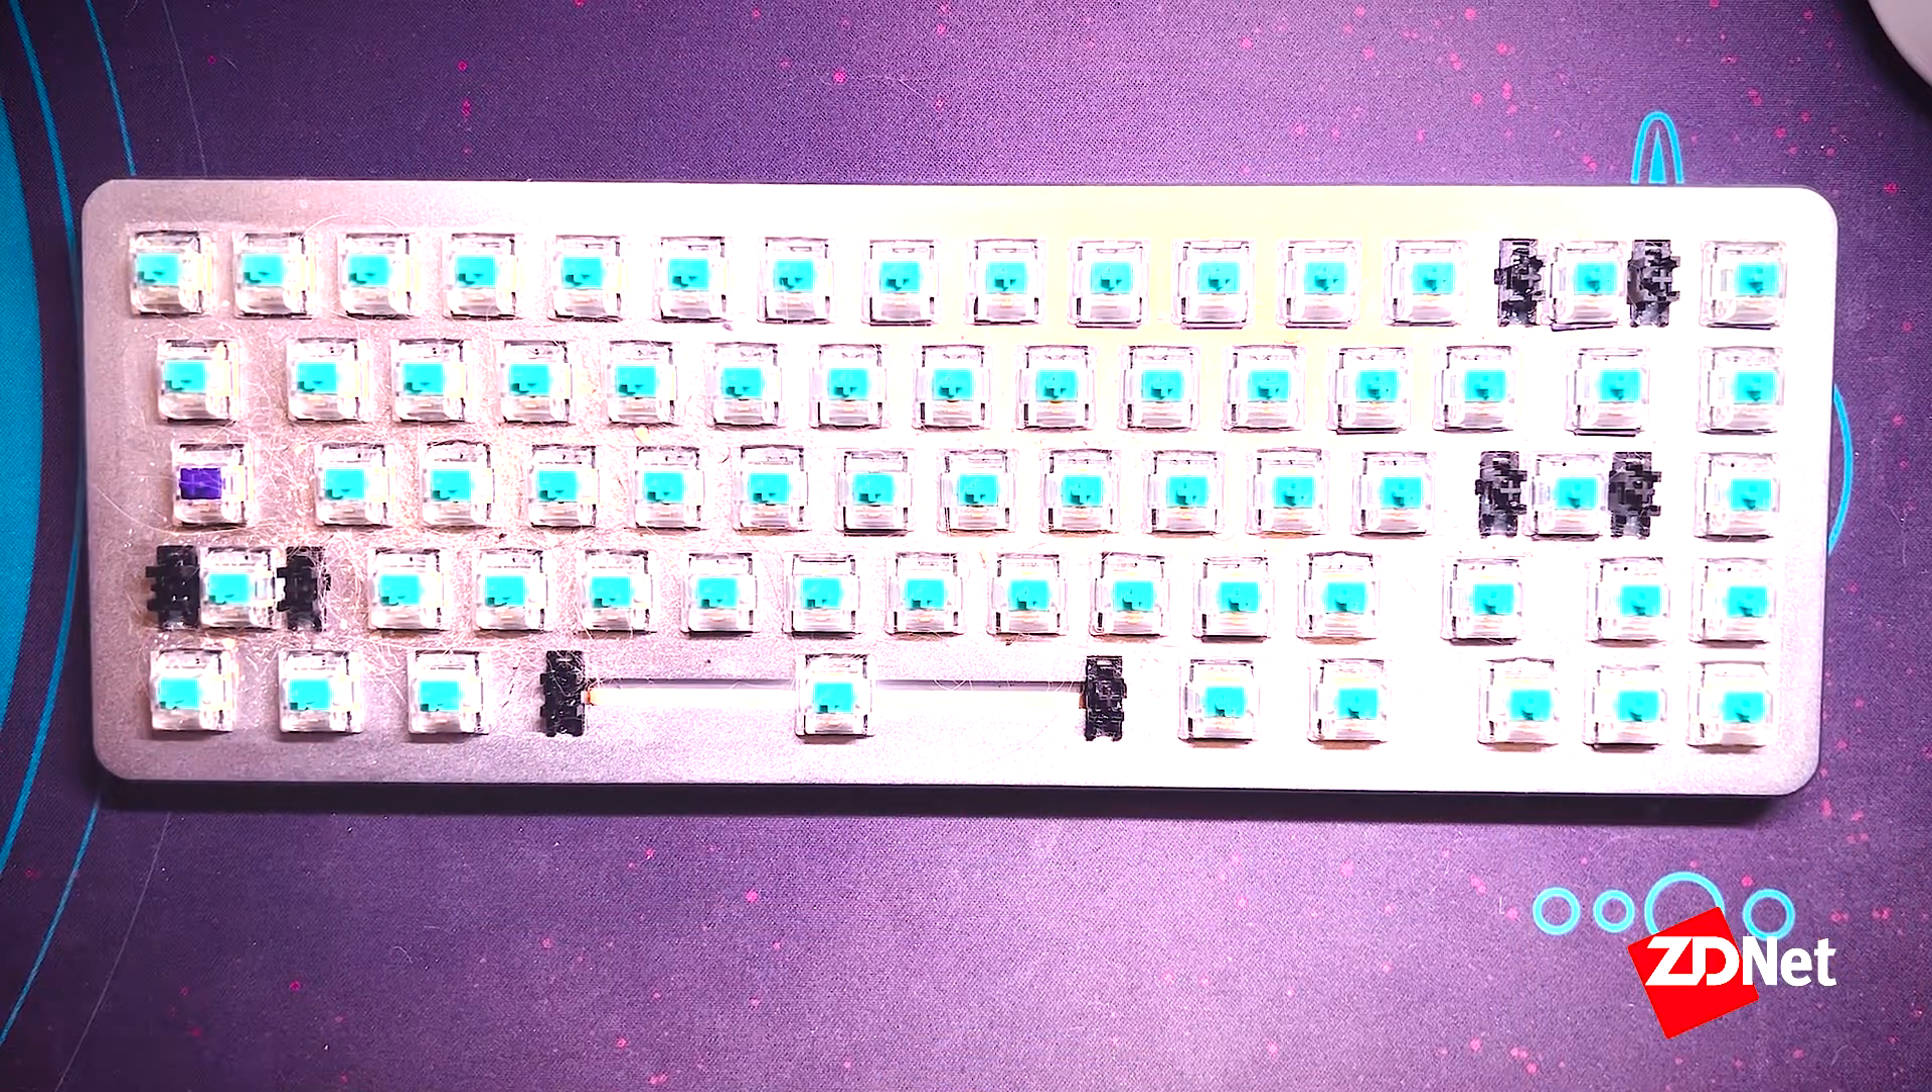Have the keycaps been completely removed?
Yes.